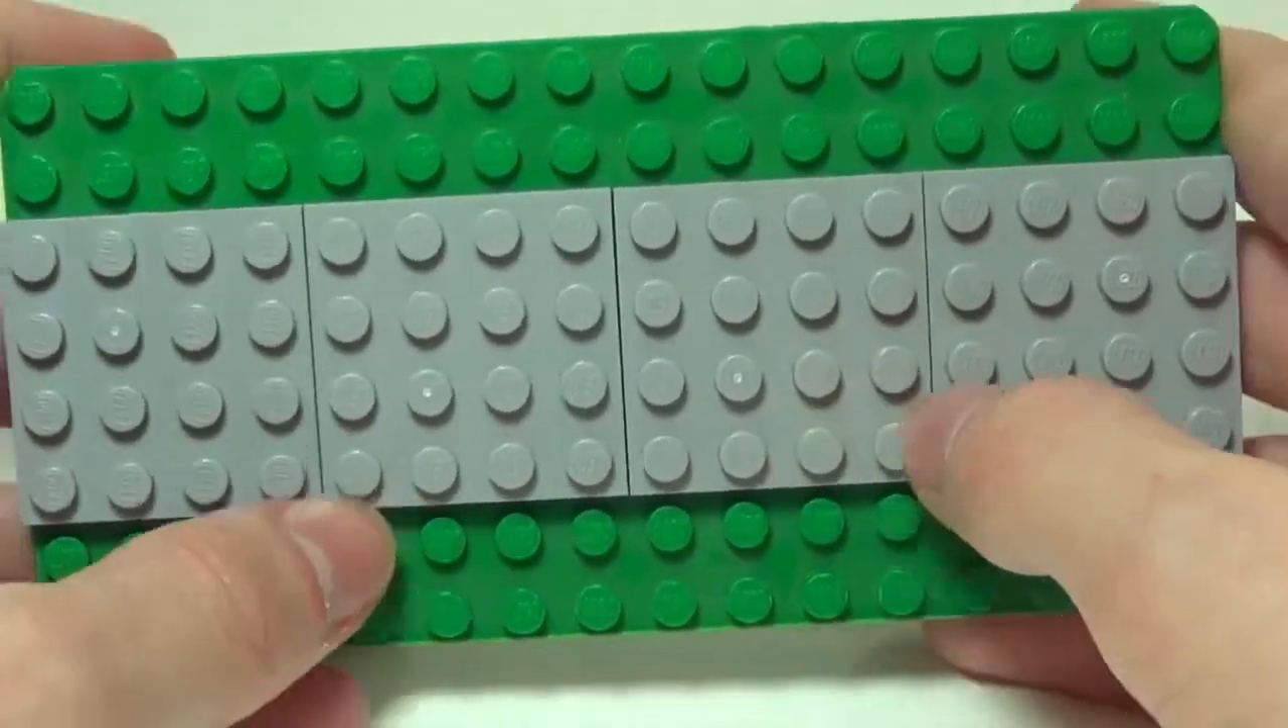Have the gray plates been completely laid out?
Yes.